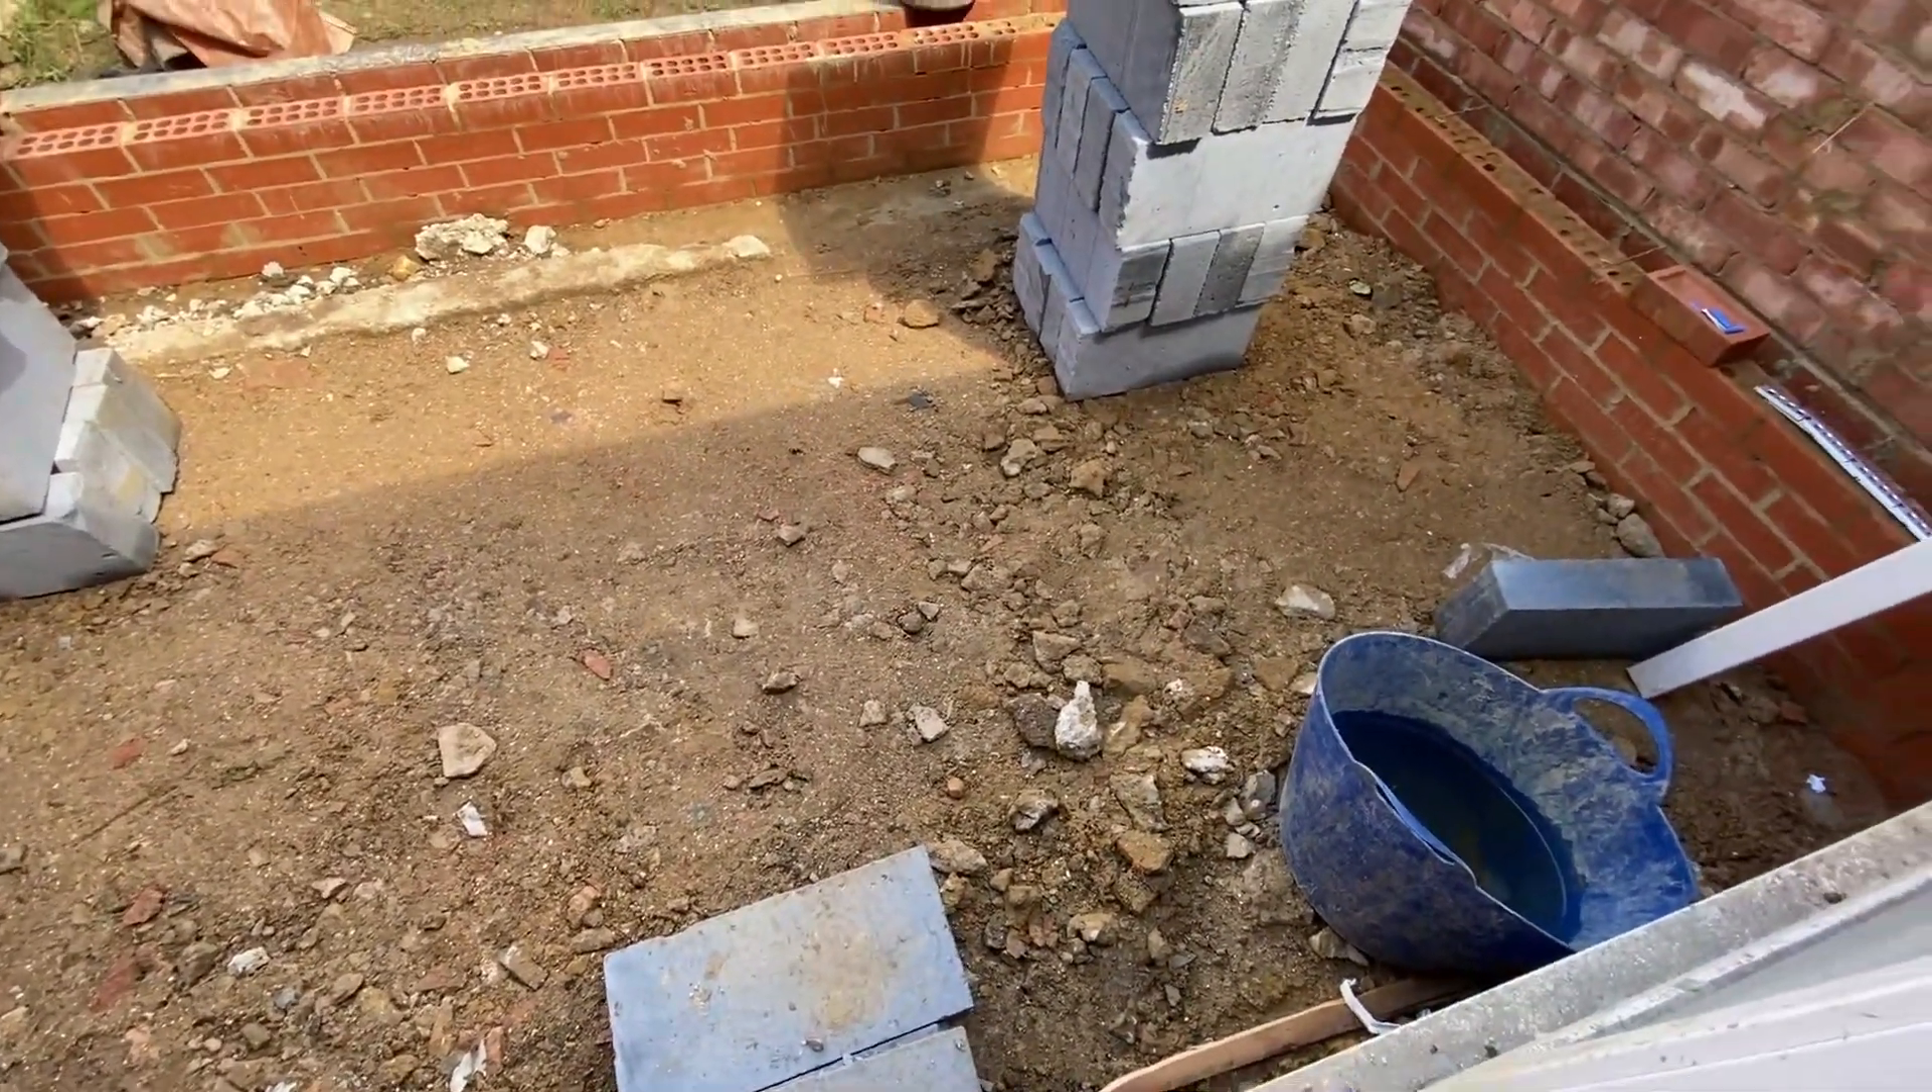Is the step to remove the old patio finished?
Yes.